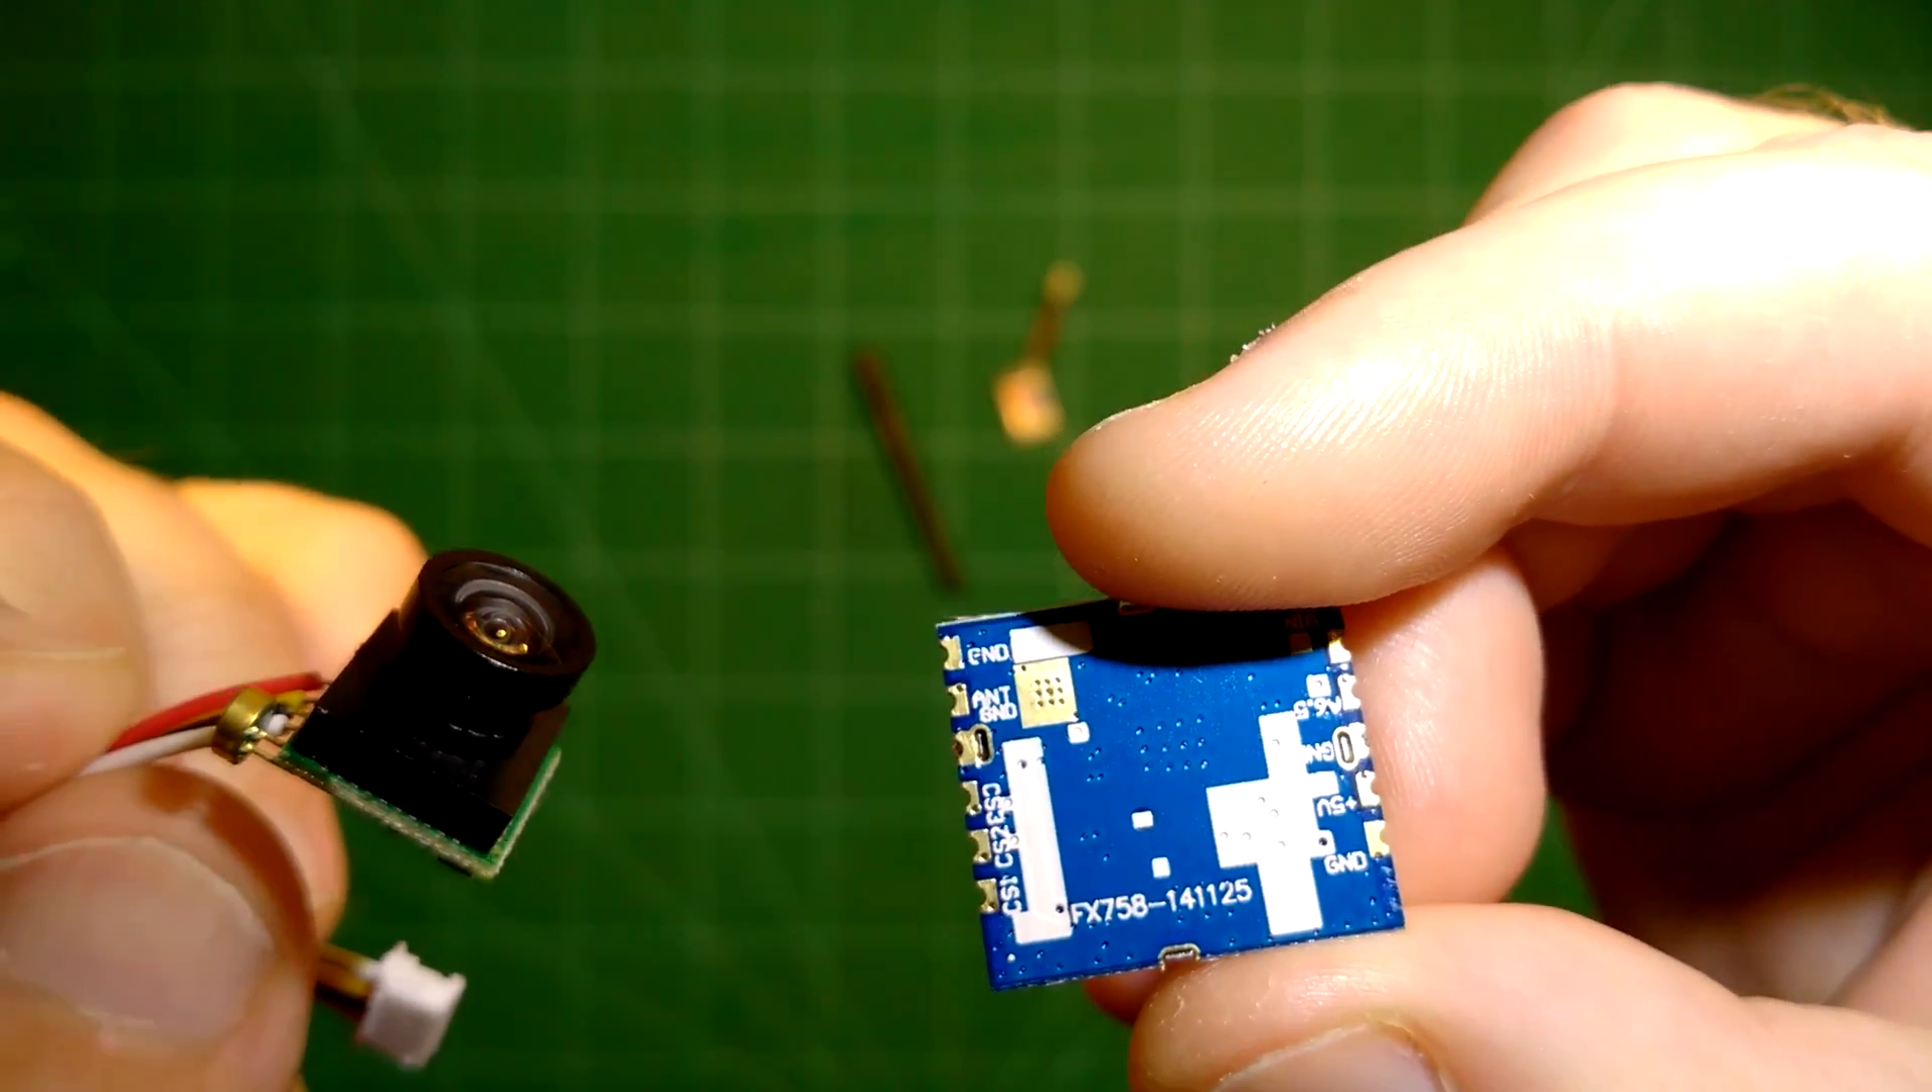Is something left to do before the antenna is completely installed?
Yes.